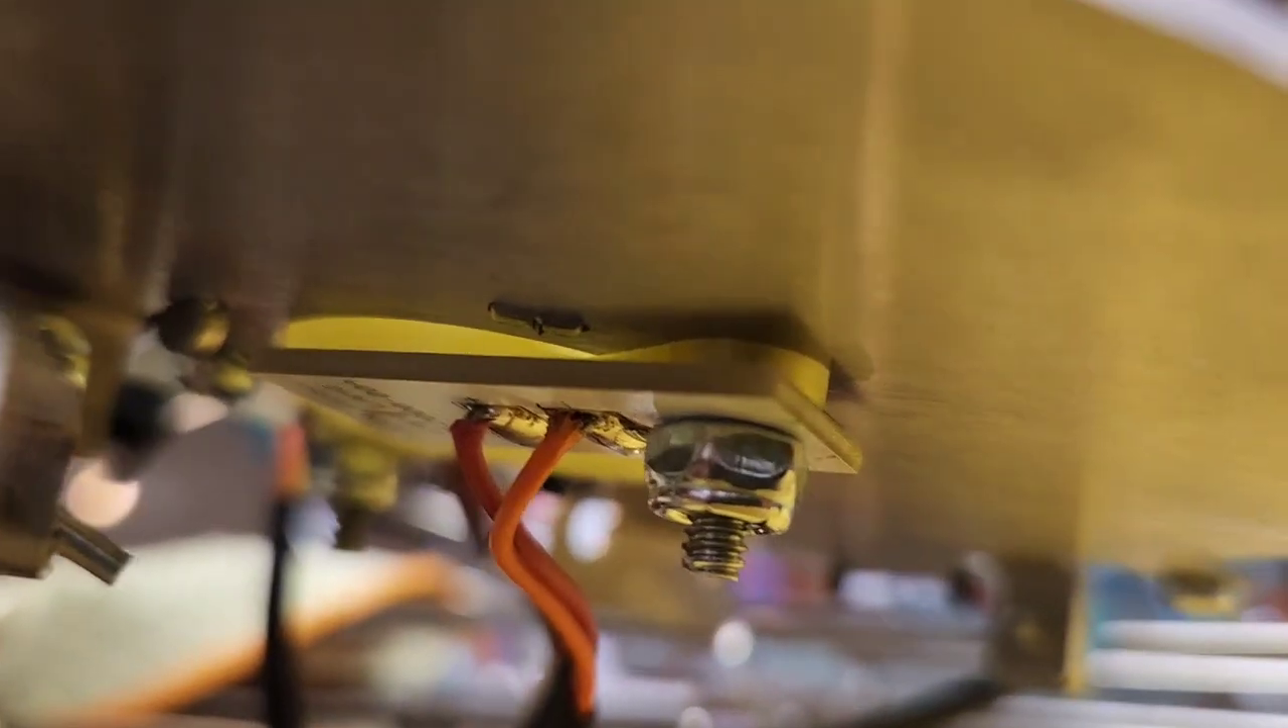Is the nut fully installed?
Yes.